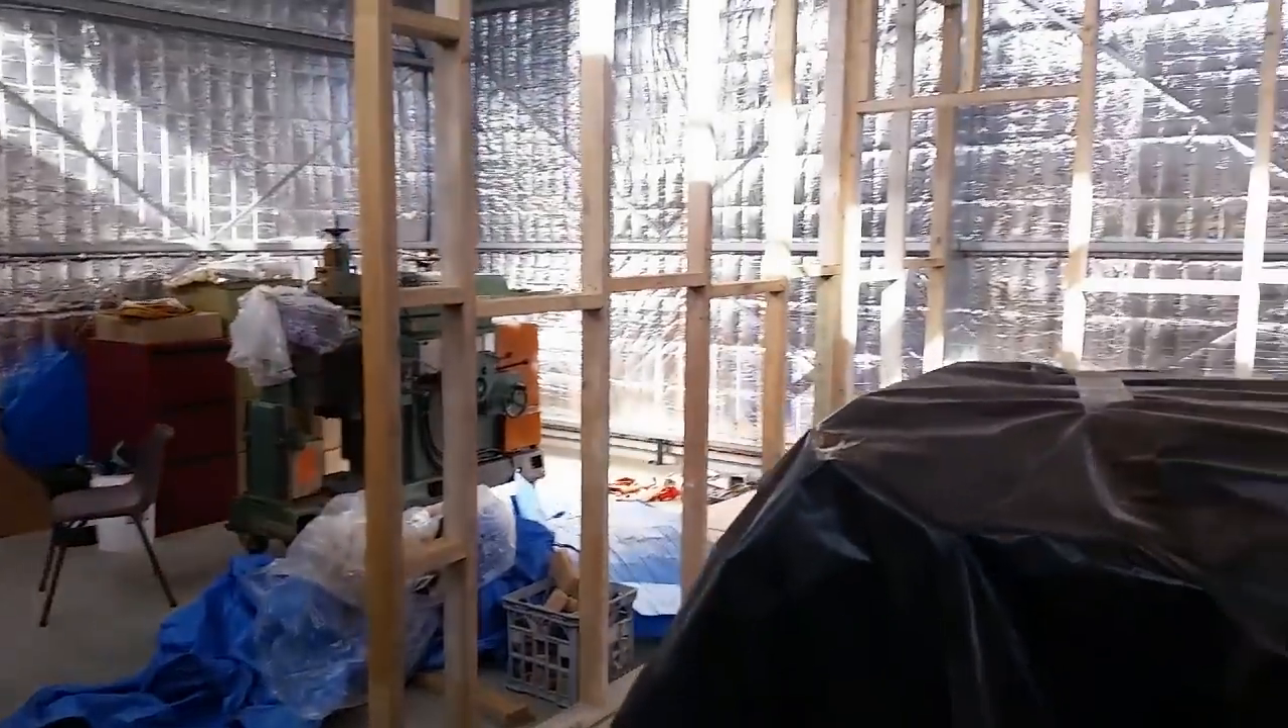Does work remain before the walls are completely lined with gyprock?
Yes.